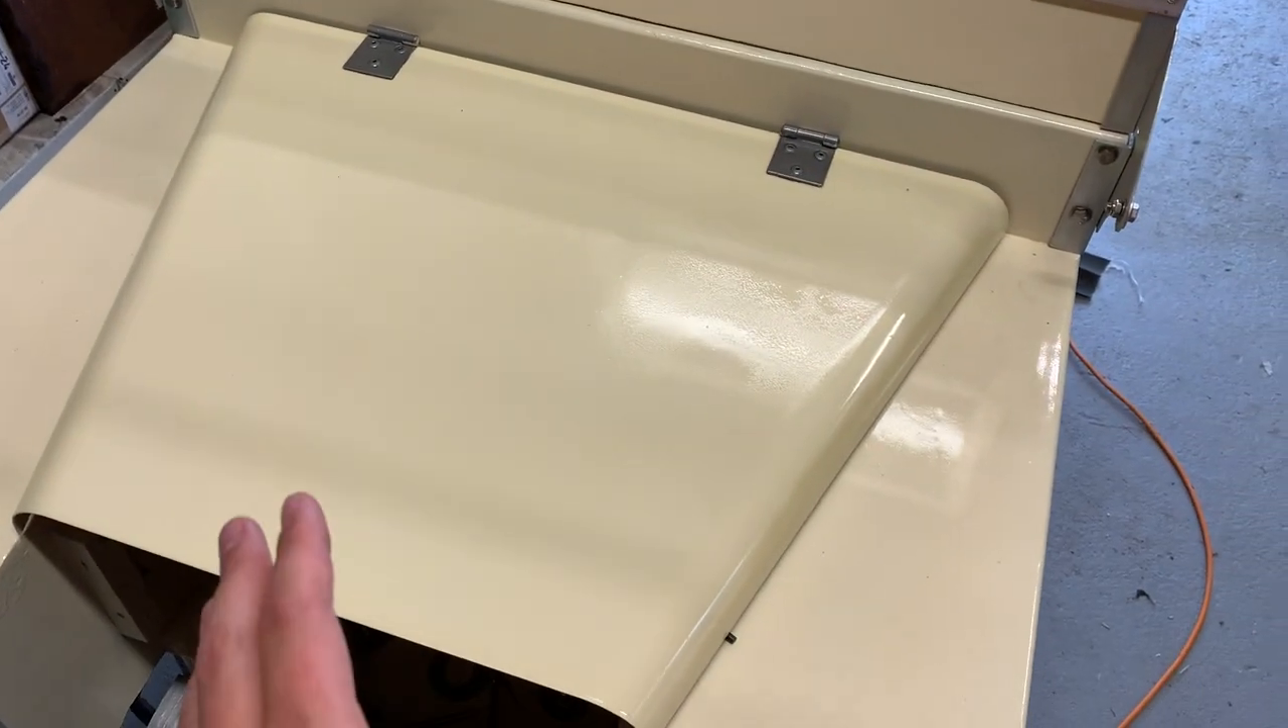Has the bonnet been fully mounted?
Yes.